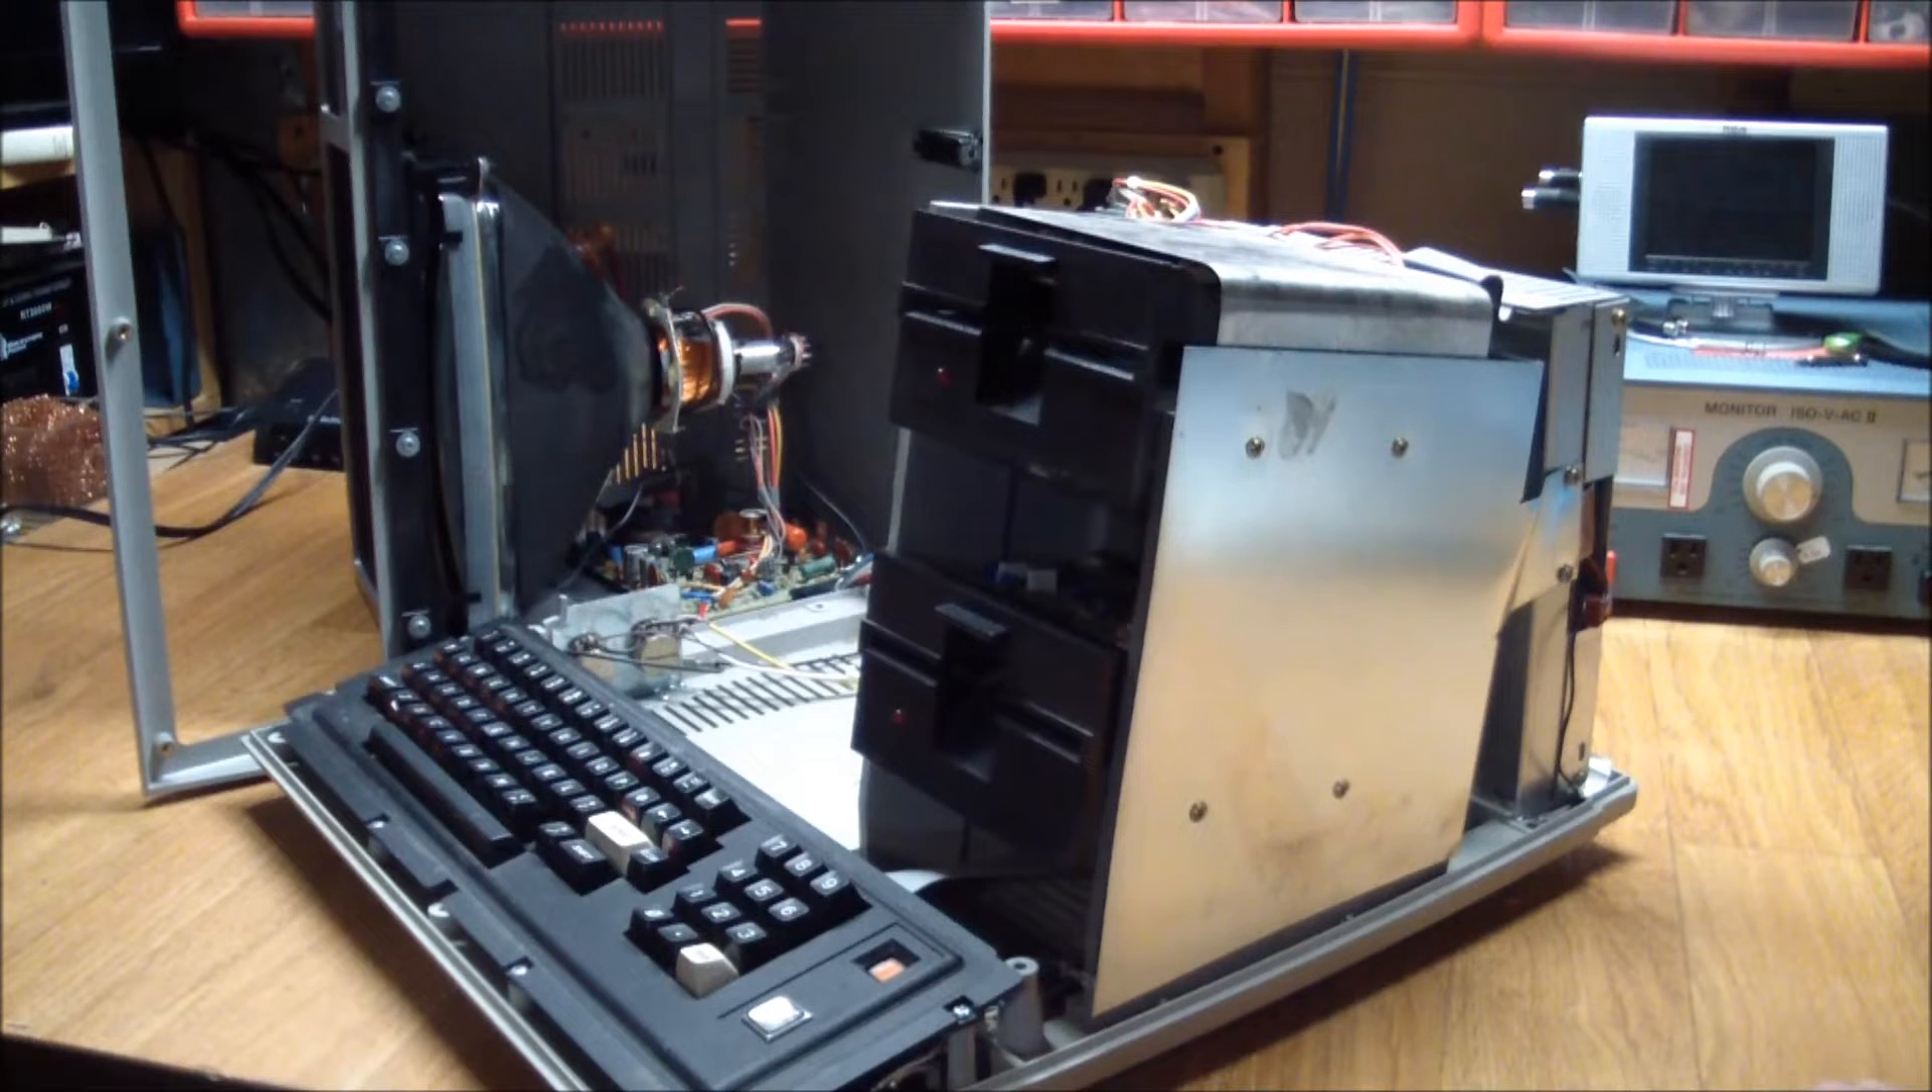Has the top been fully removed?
Yes.